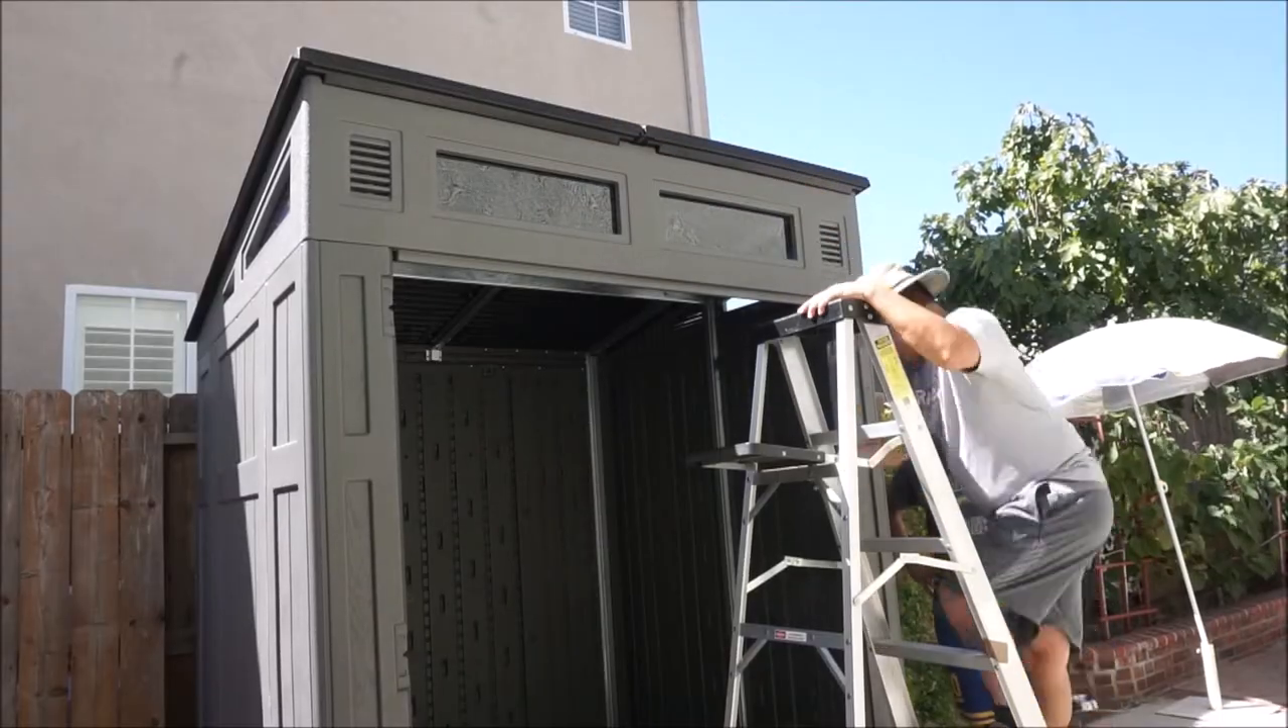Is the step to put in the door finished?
No.